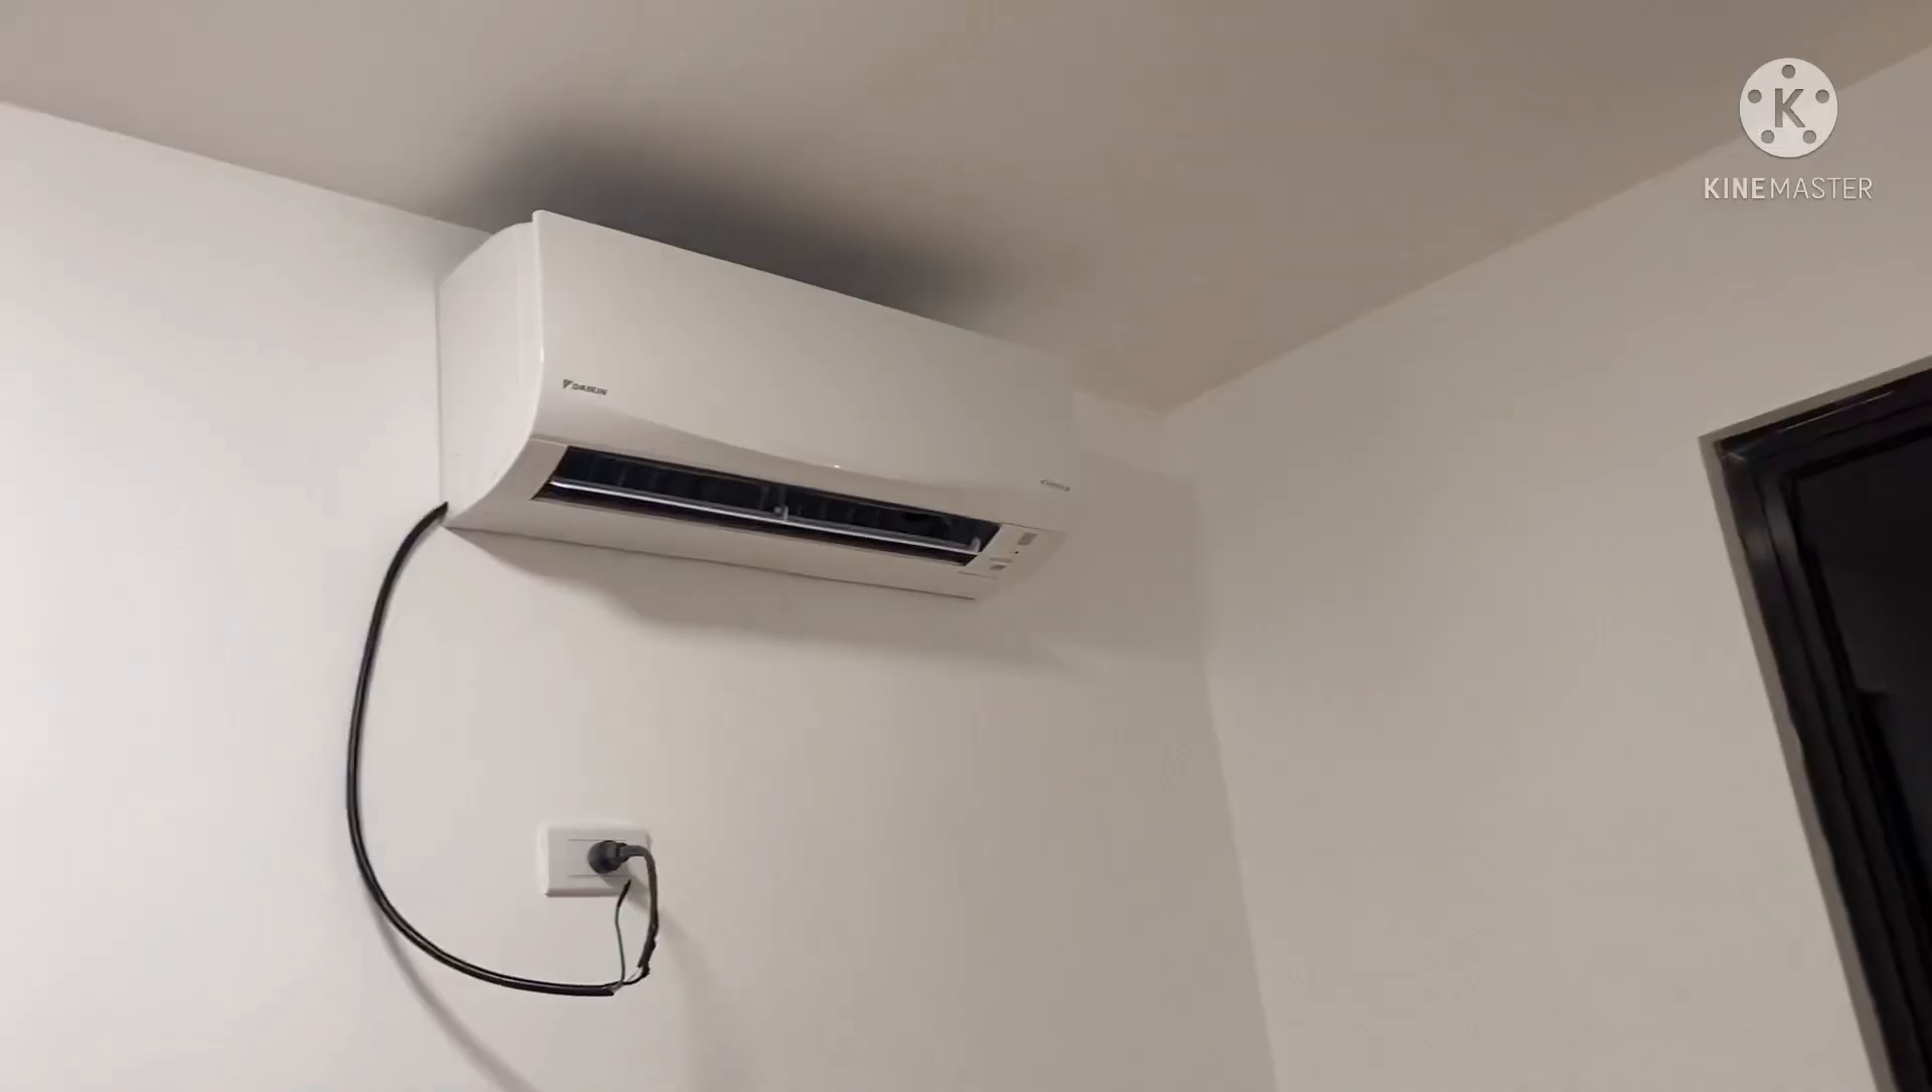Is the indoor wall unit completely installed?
Yes.